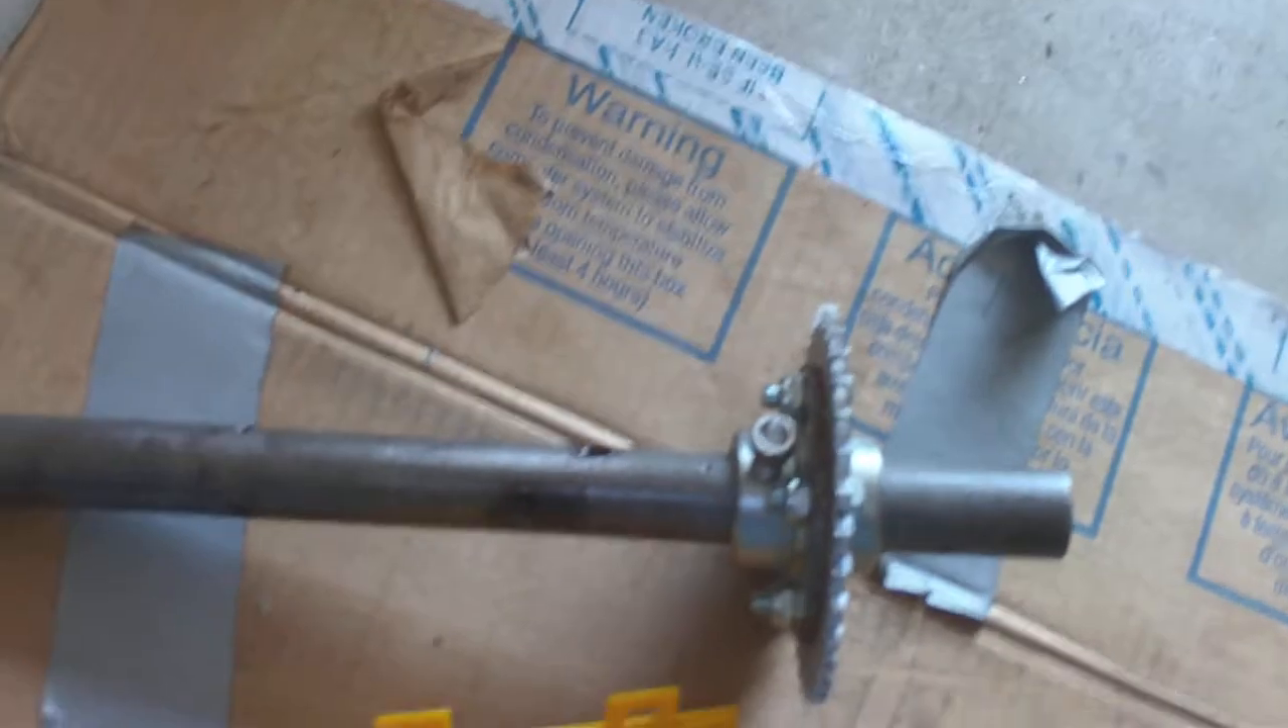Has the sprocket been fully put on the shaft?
Yes.